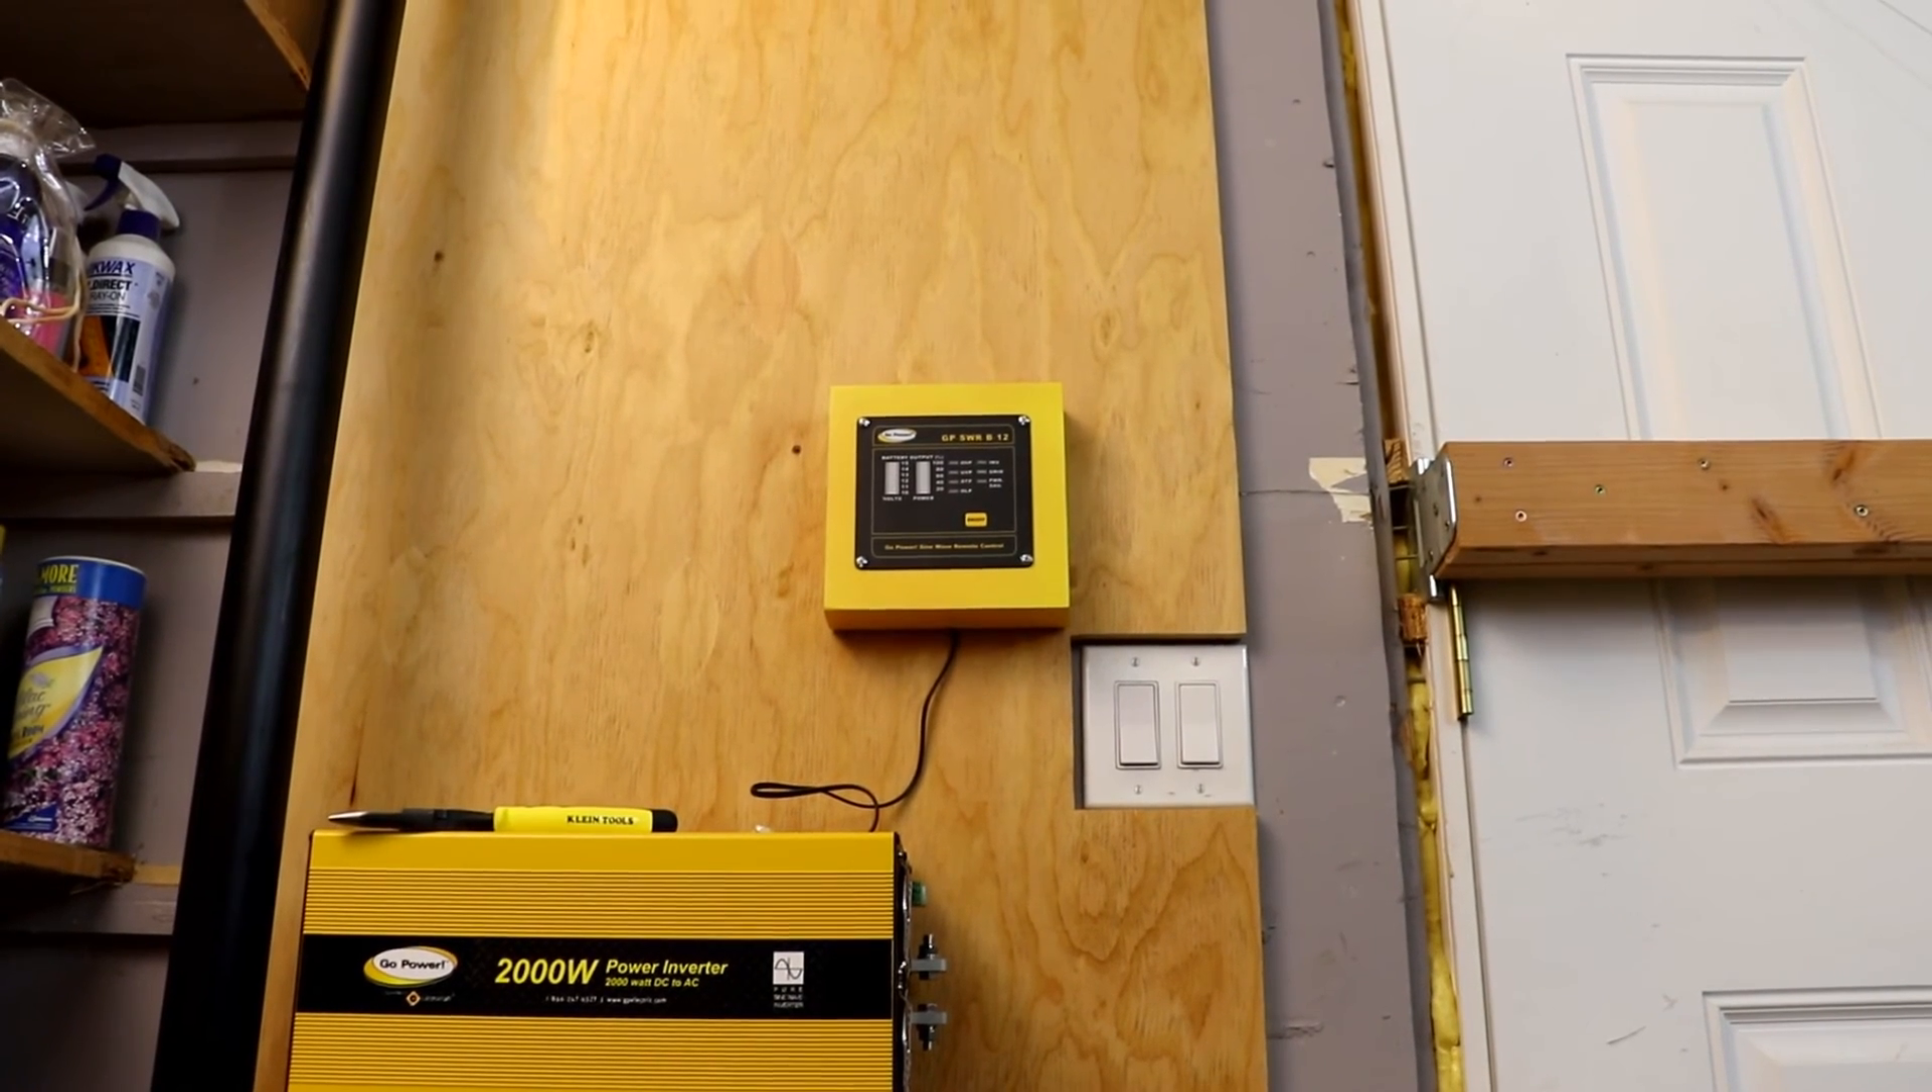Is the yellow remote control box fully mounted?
Yes.